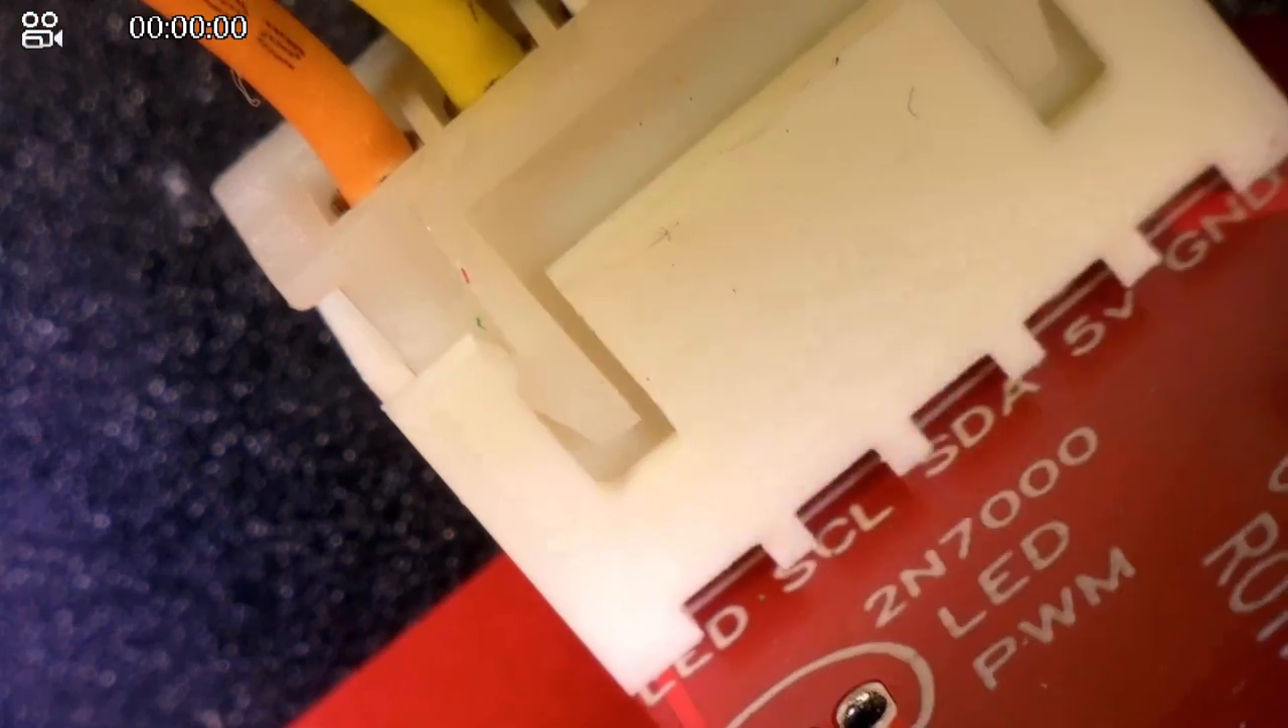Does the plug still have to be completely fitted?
No.